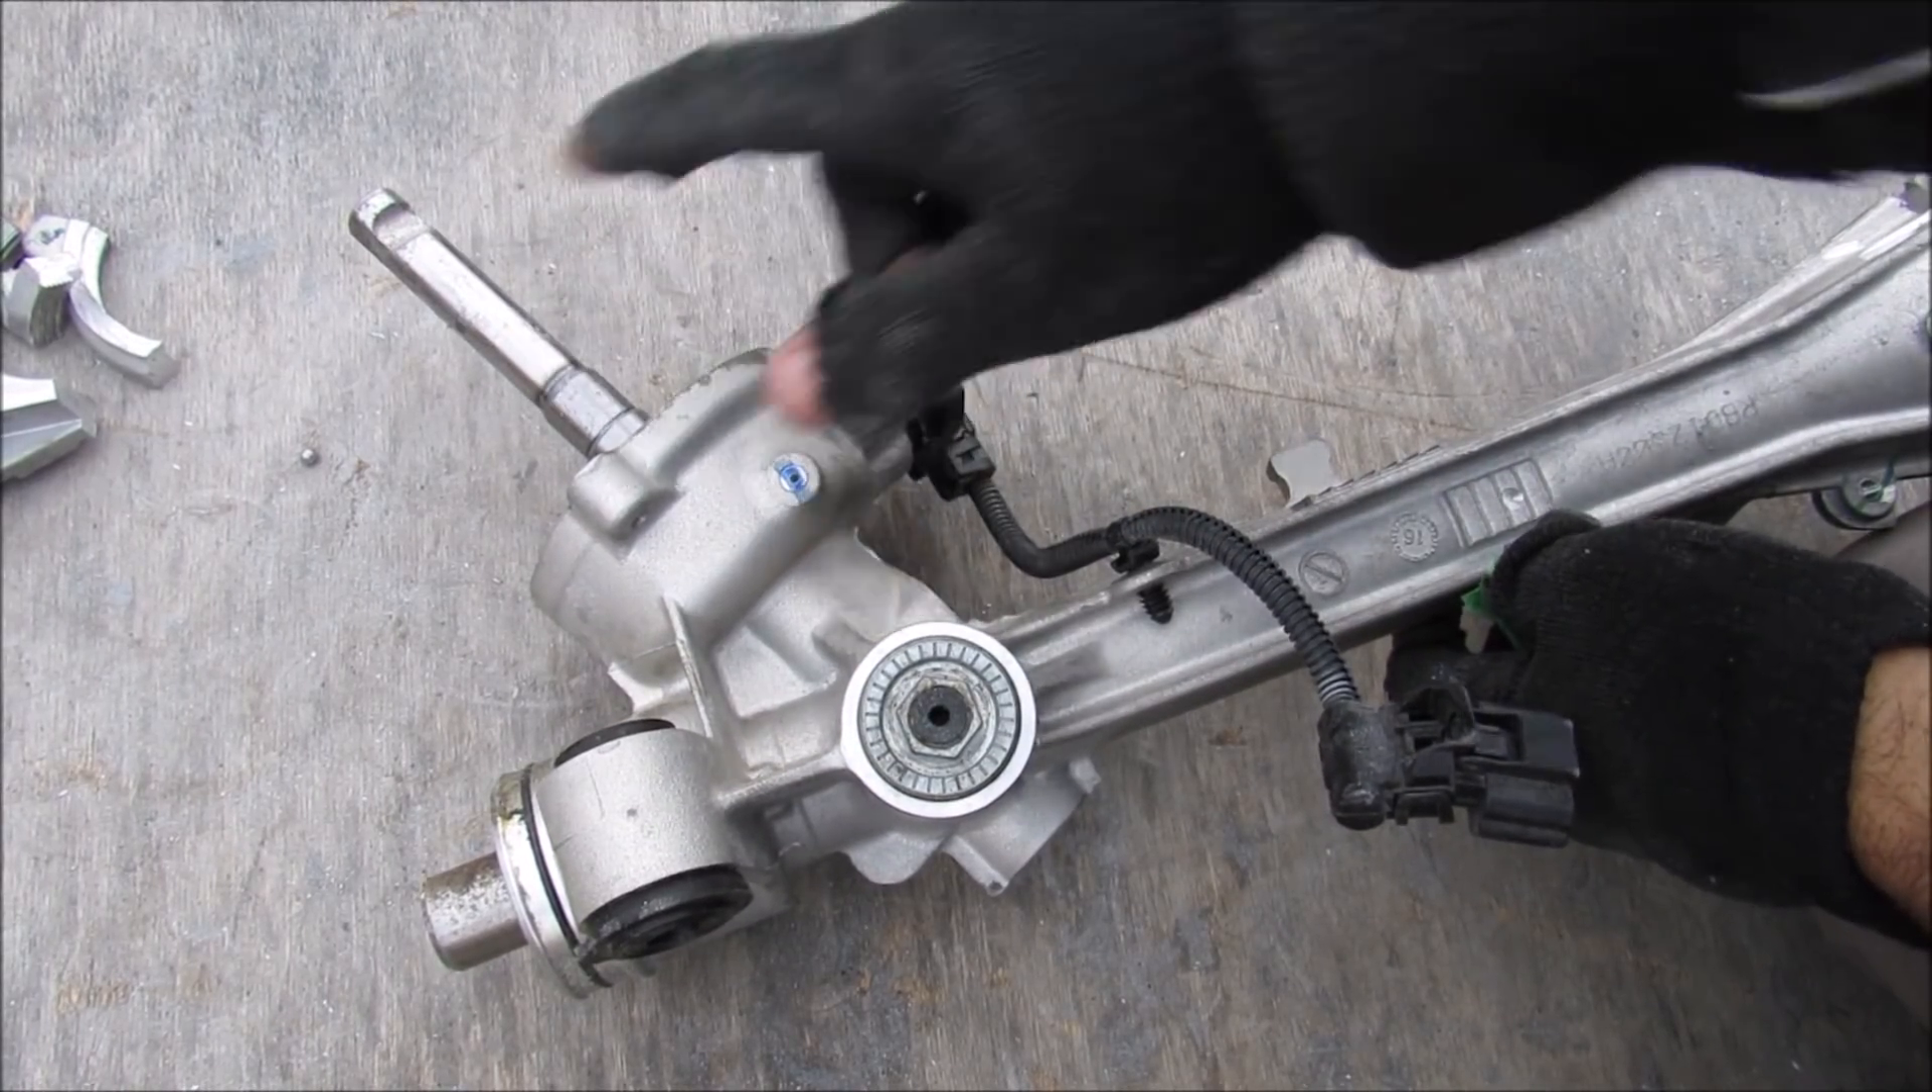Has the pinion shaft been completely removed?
No.